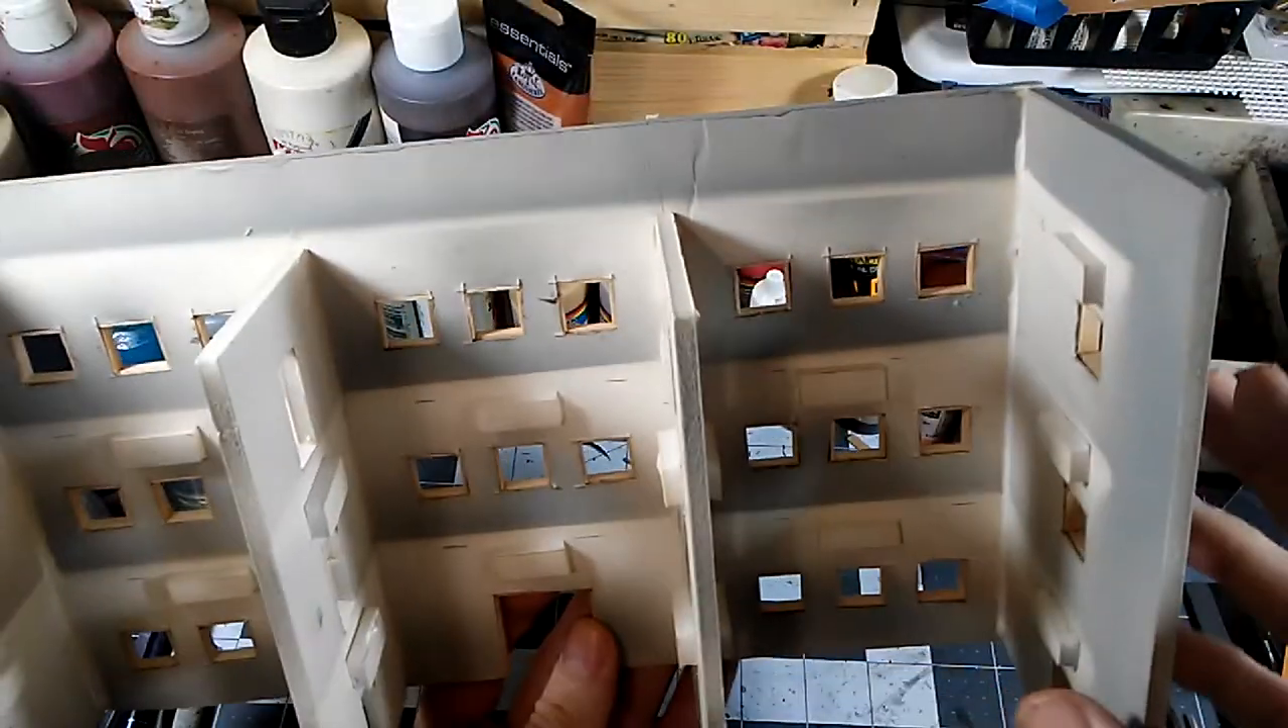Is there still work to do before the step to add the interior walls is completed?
No.